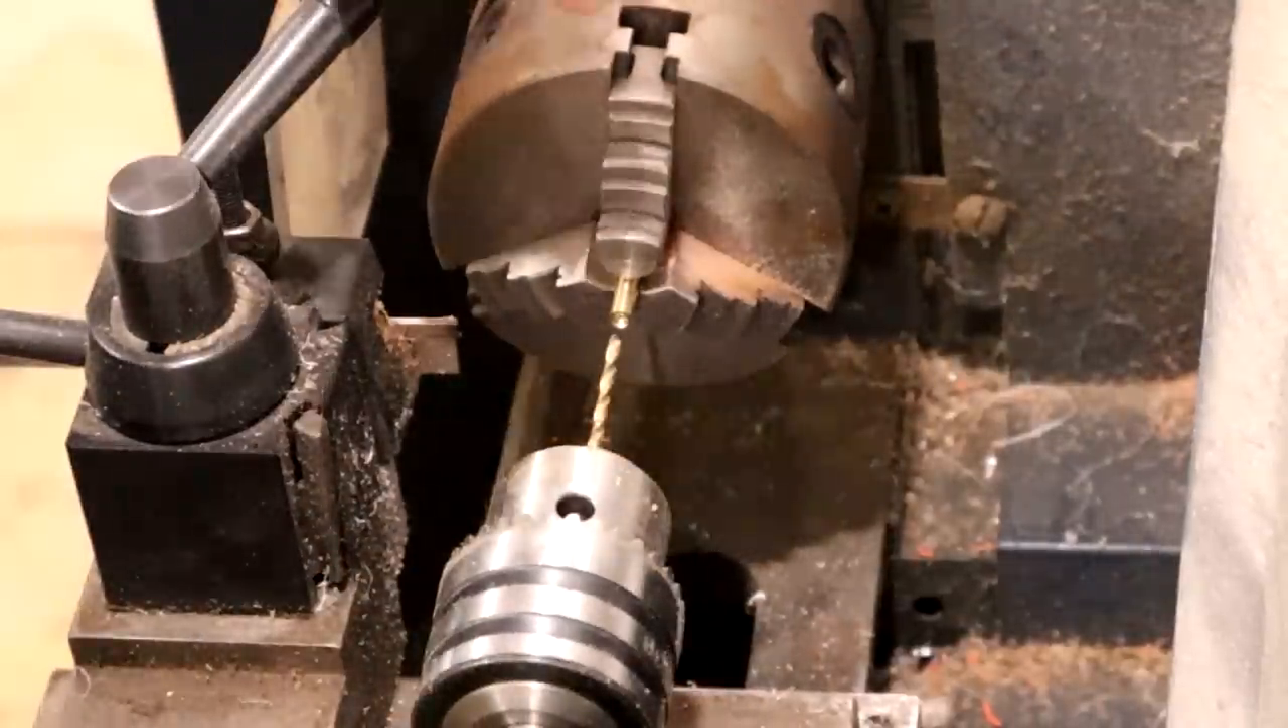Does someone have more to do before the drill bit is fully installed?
No.